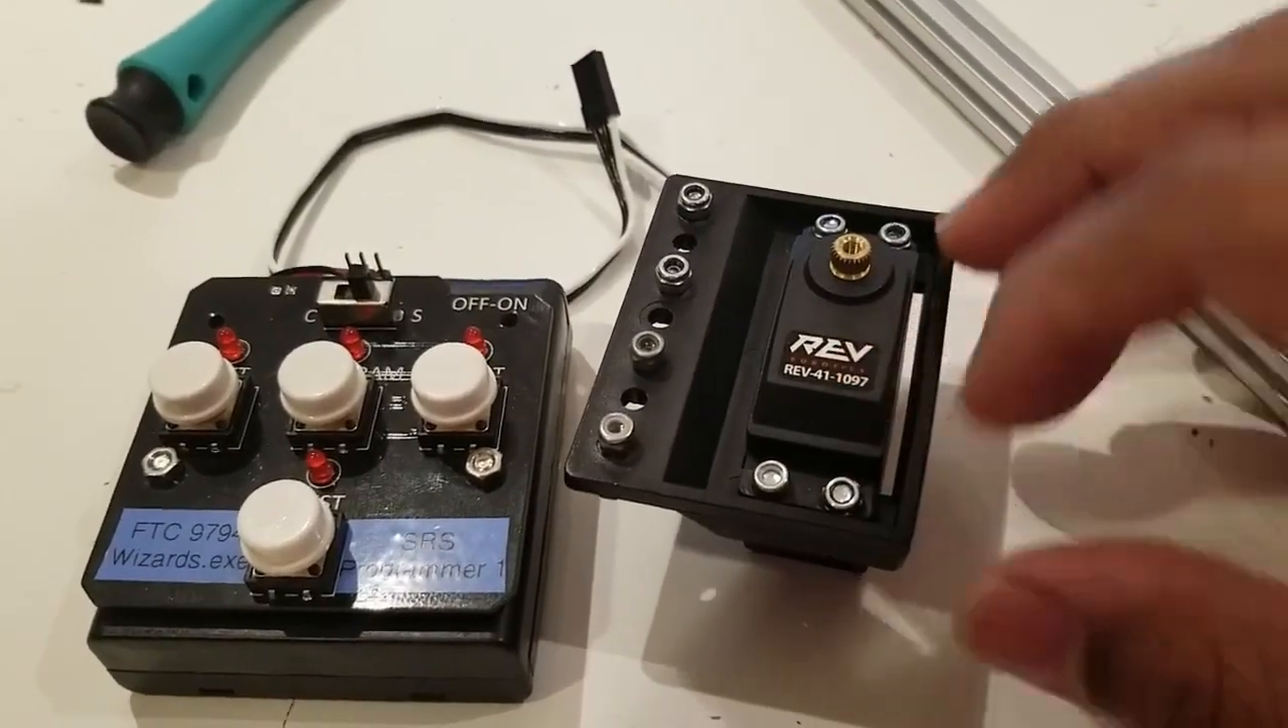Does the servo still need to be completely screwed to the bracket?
No.